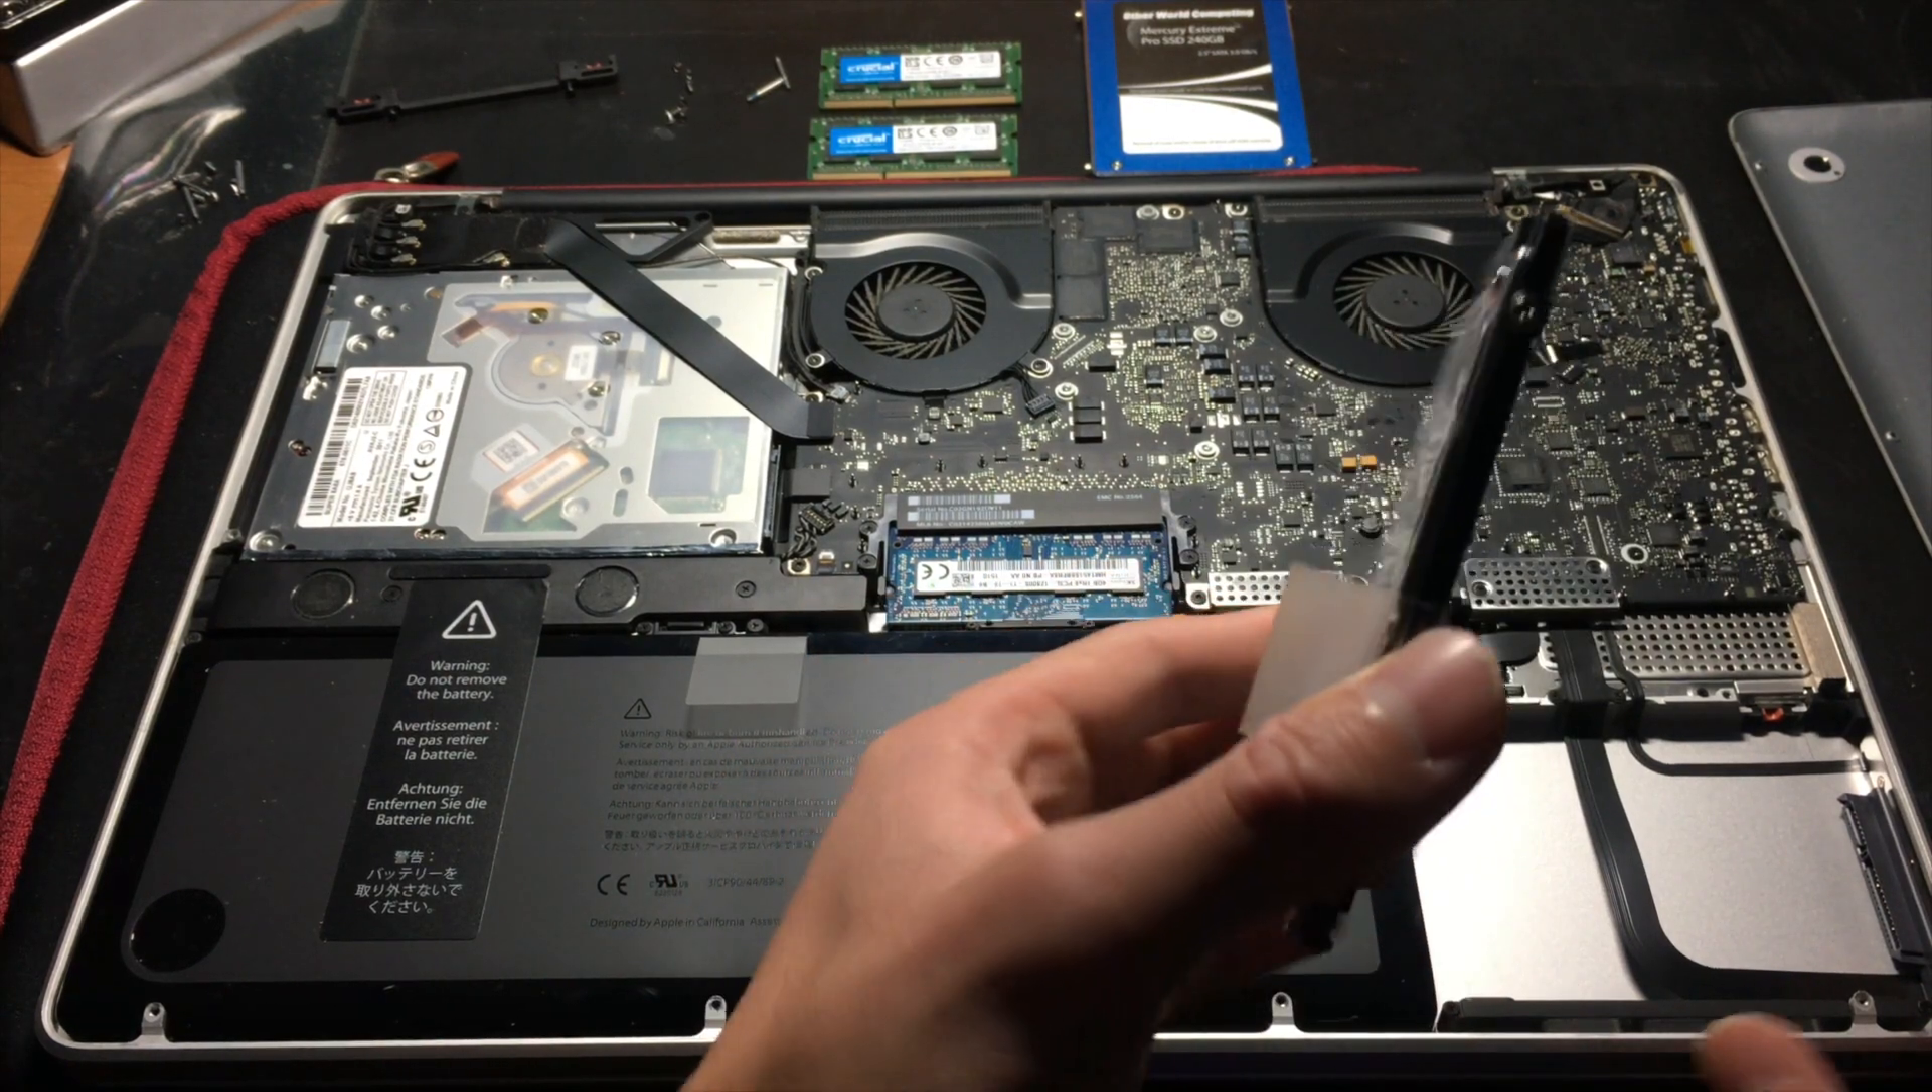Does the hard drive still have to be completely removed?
No.